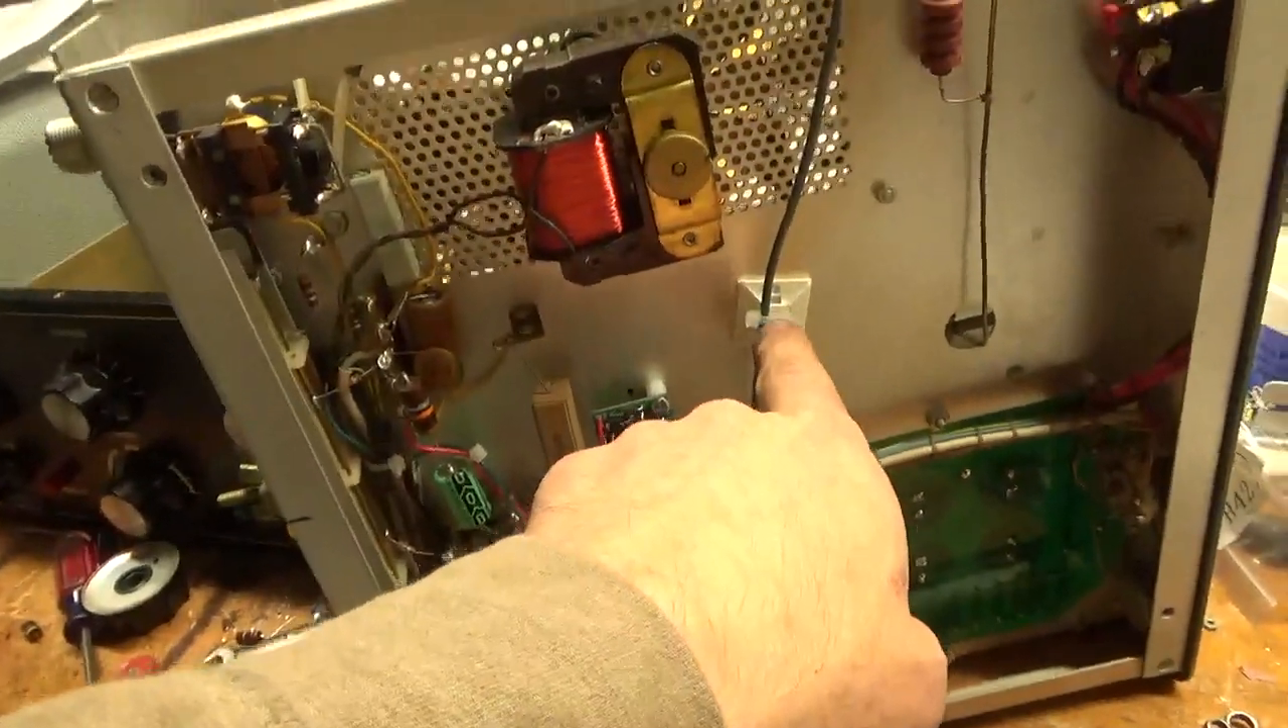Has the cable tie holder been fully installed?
Yes.